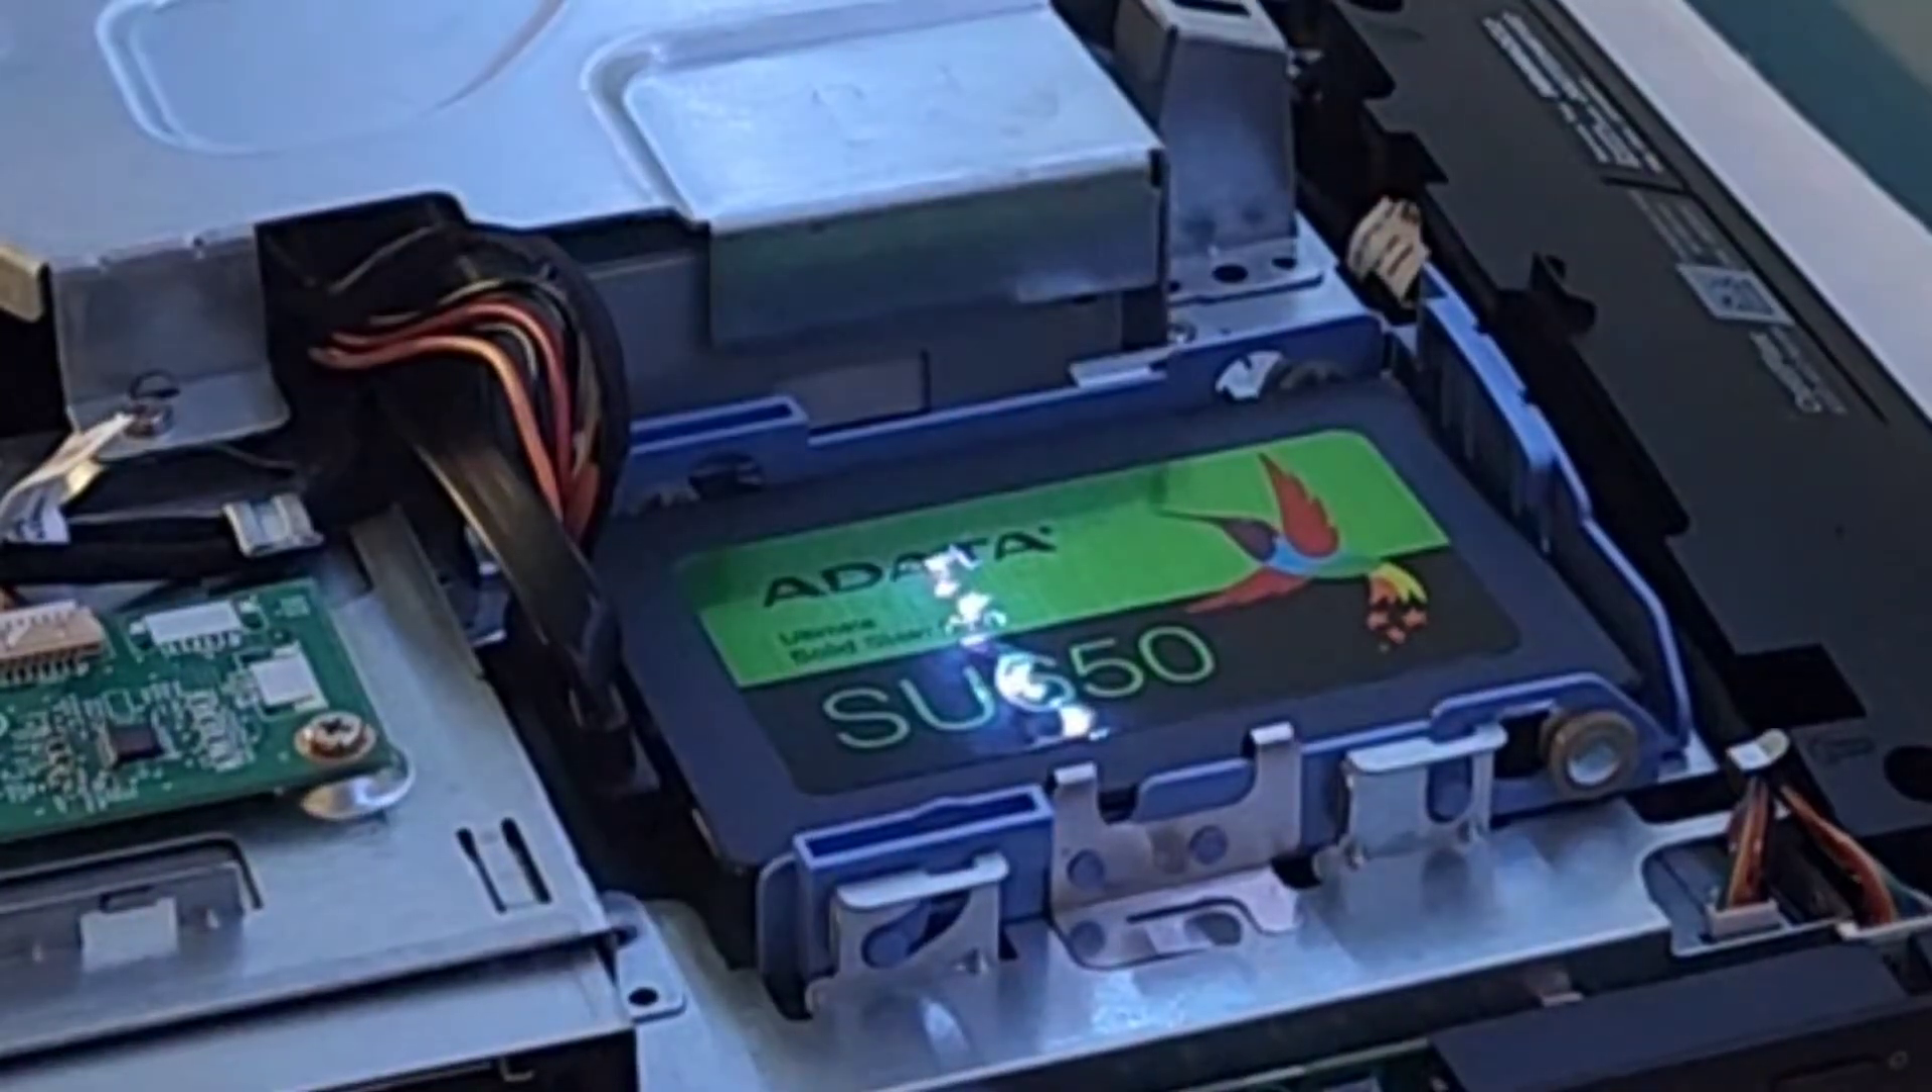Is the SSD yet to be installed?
No.